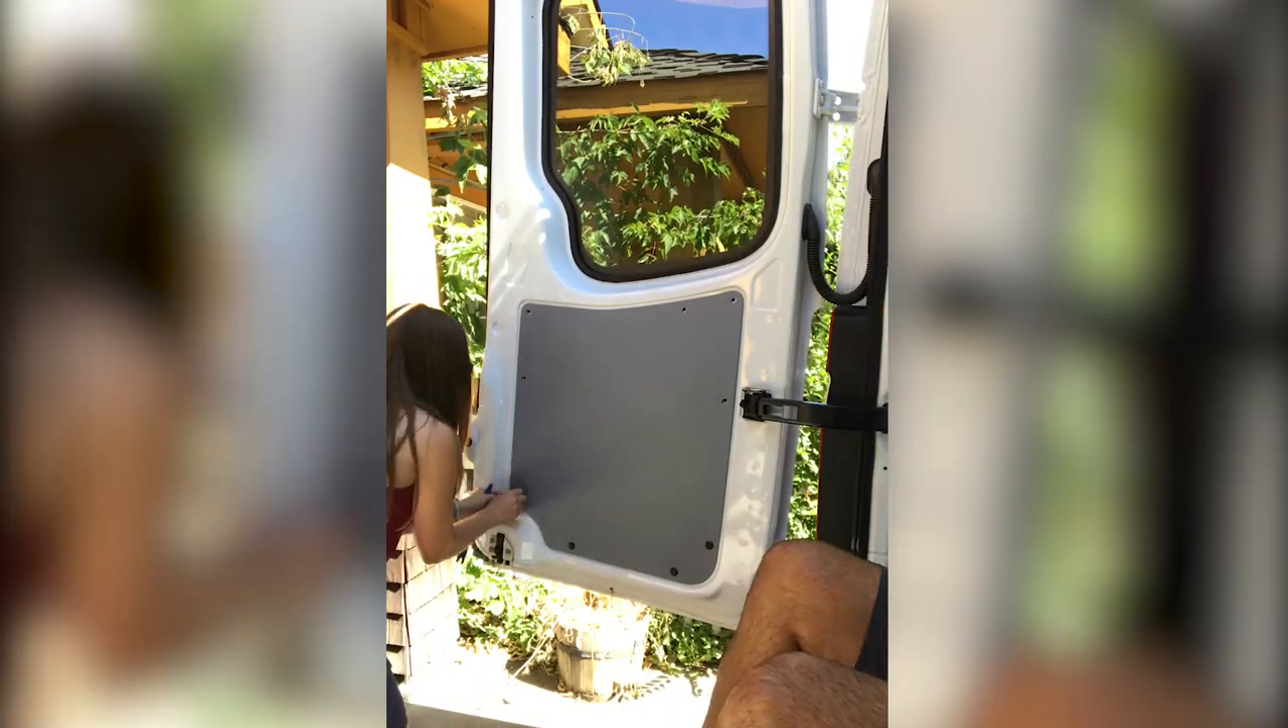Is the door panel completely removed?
No.